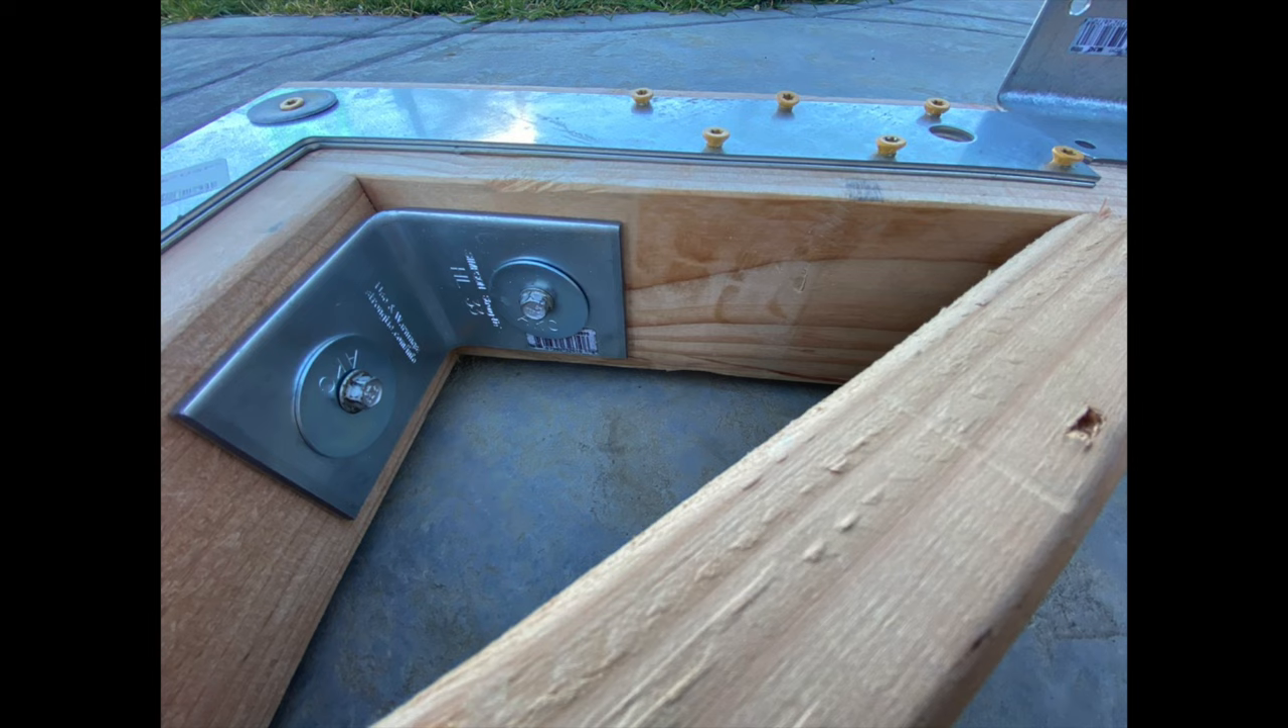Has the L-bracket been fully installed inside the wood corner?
Yes.